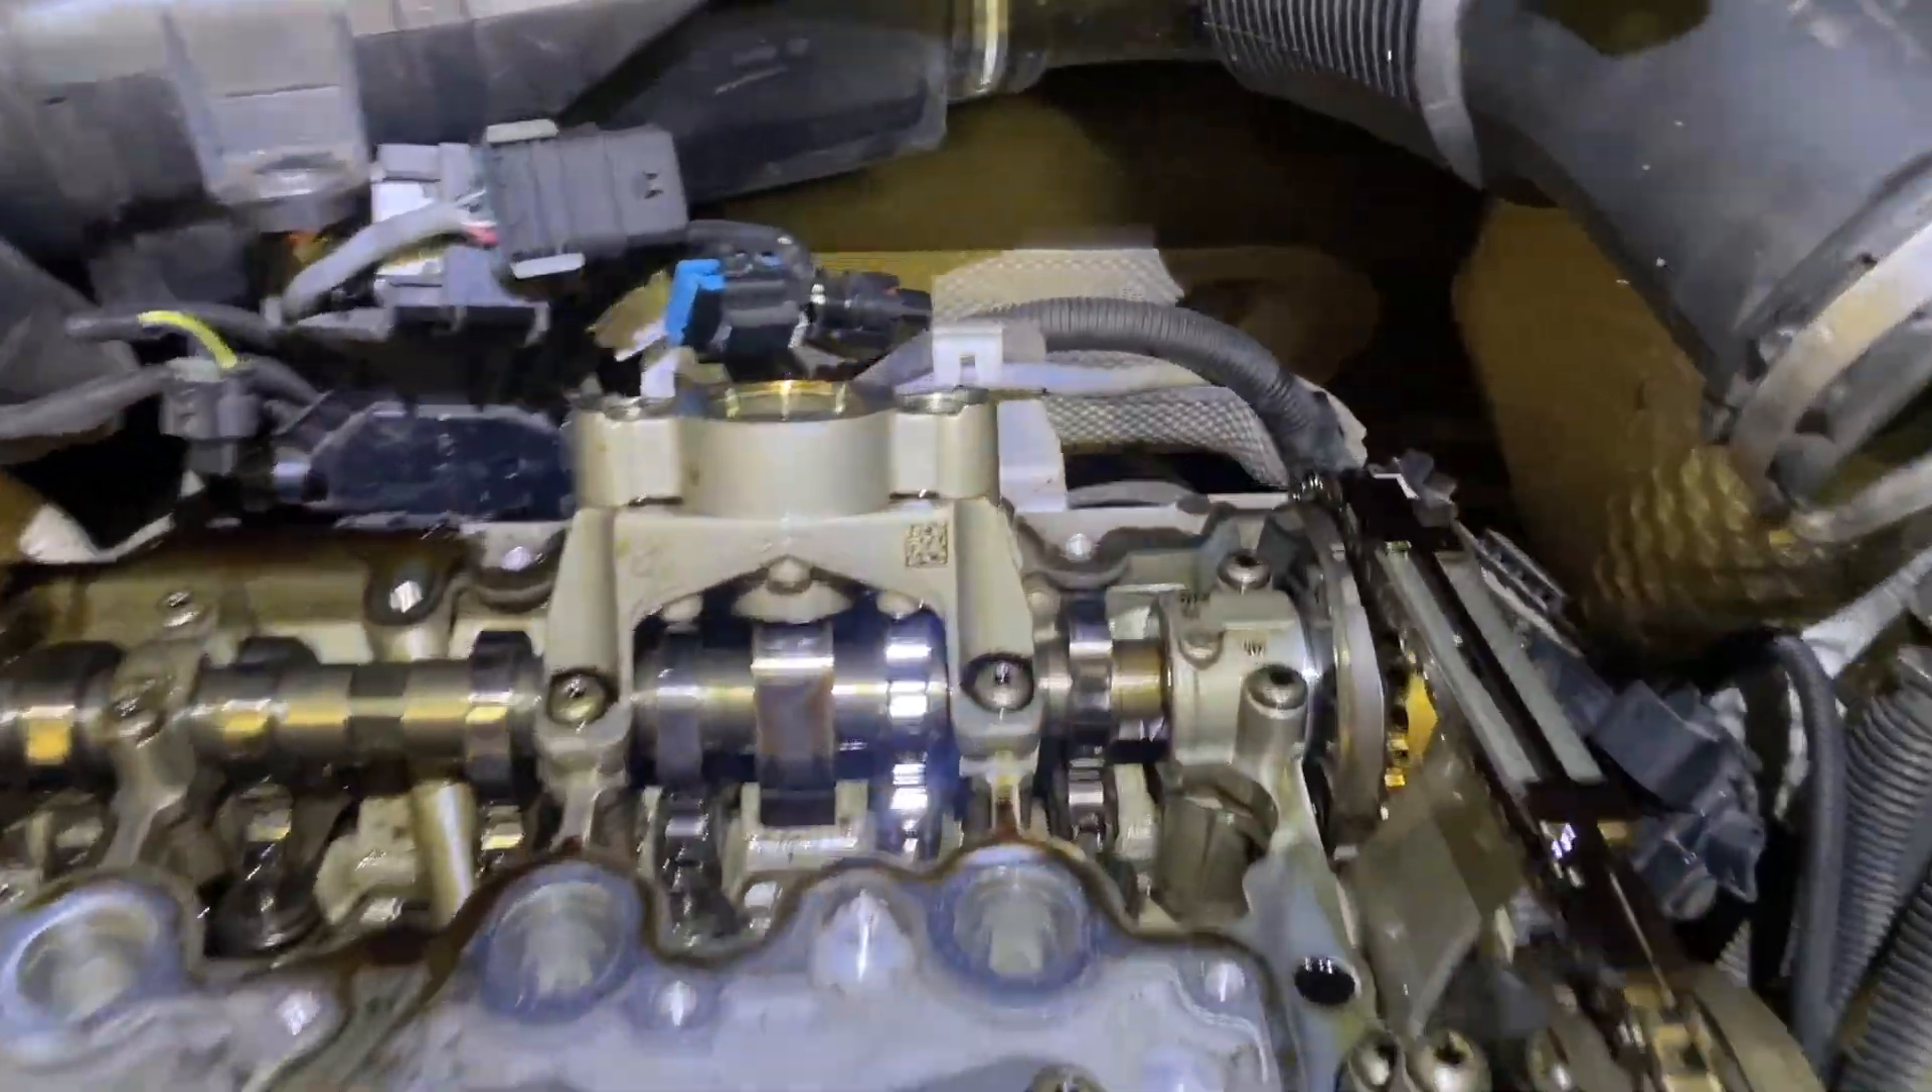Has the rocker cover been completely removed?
Yes.